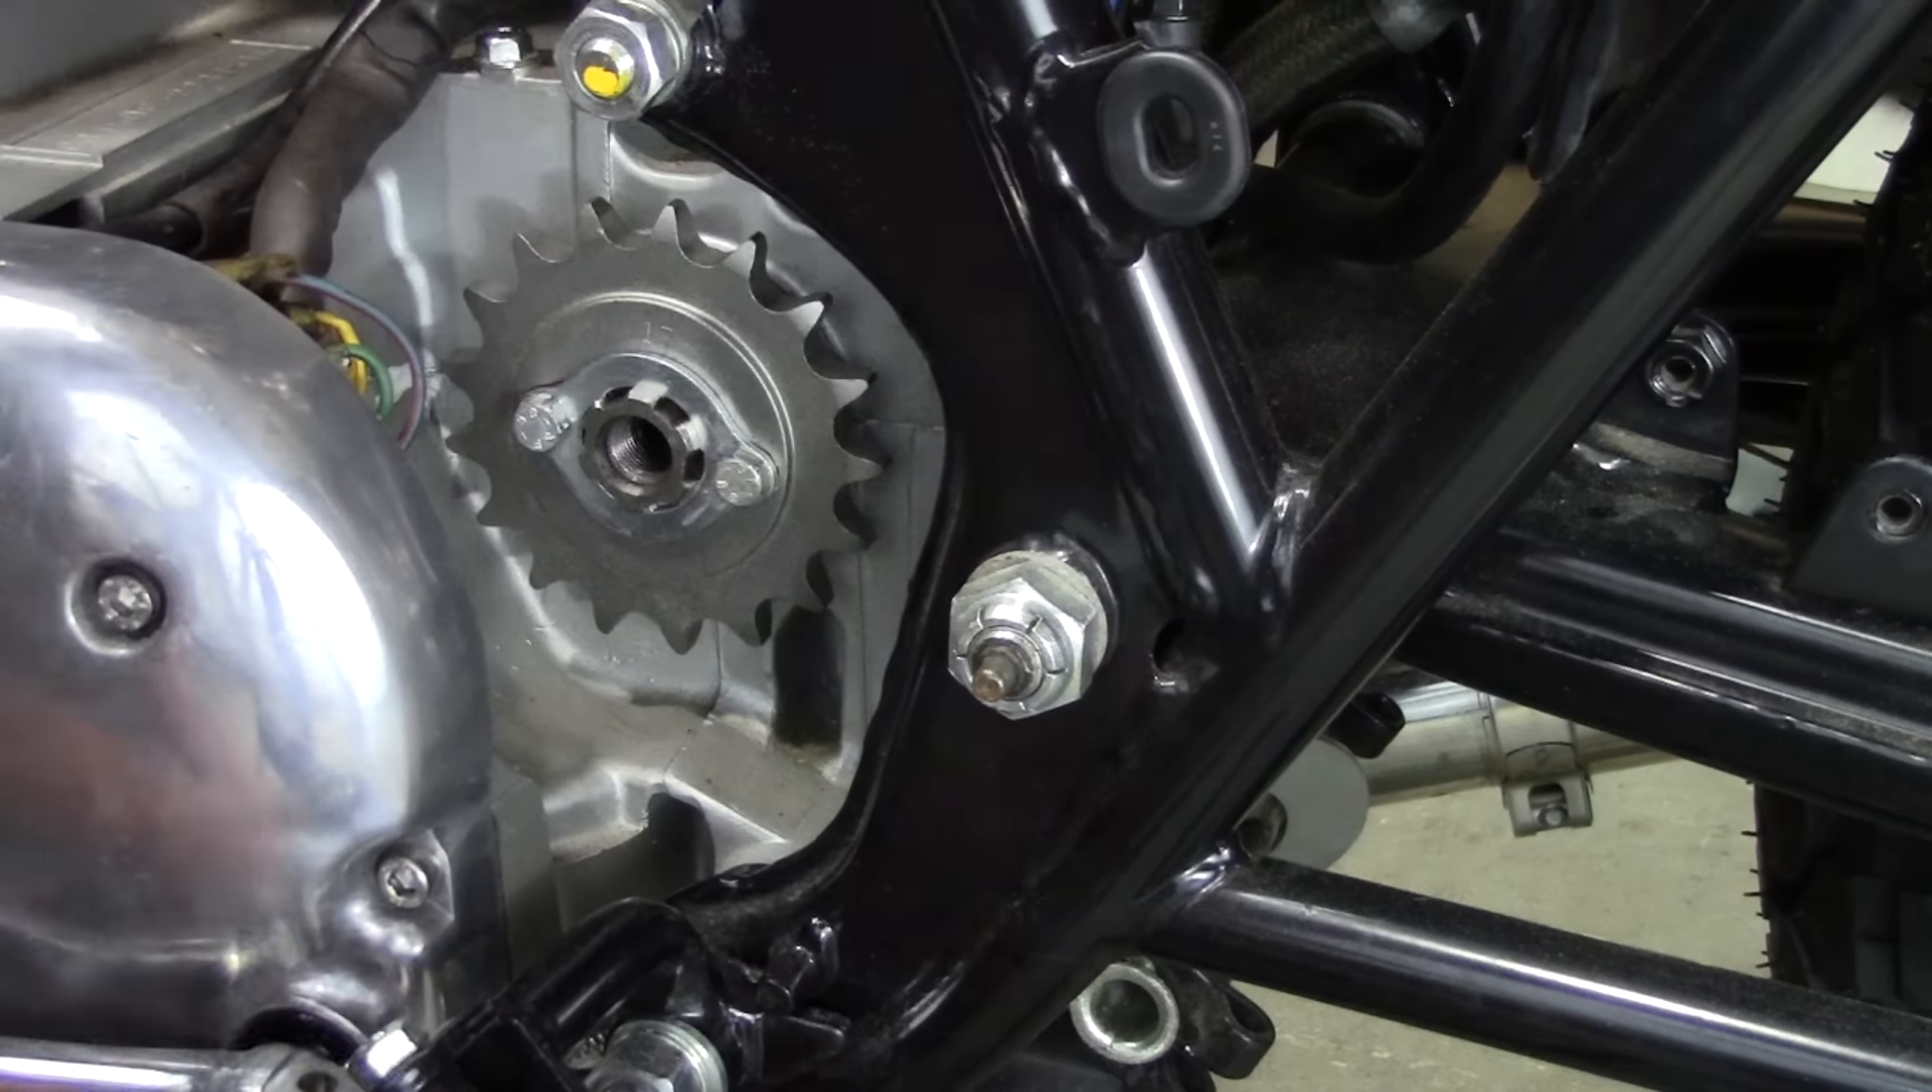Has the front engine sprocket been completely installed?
Yes.